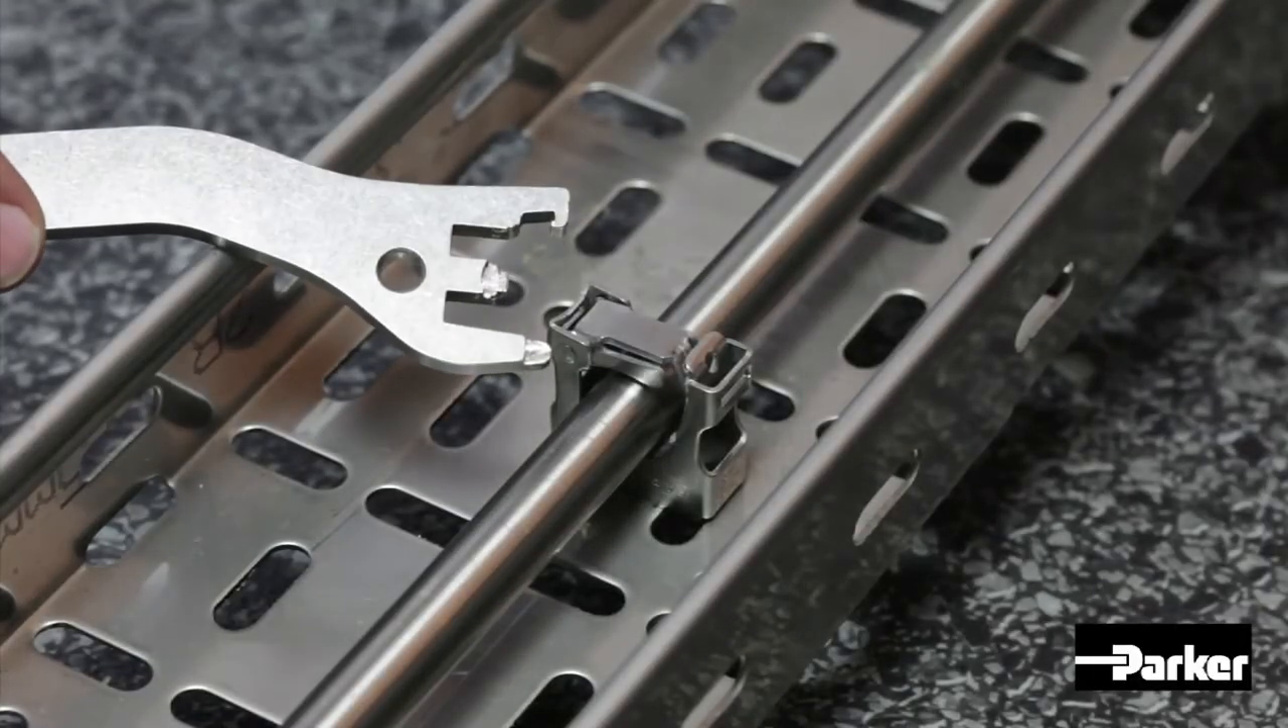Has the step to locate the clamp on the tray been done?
Yes.